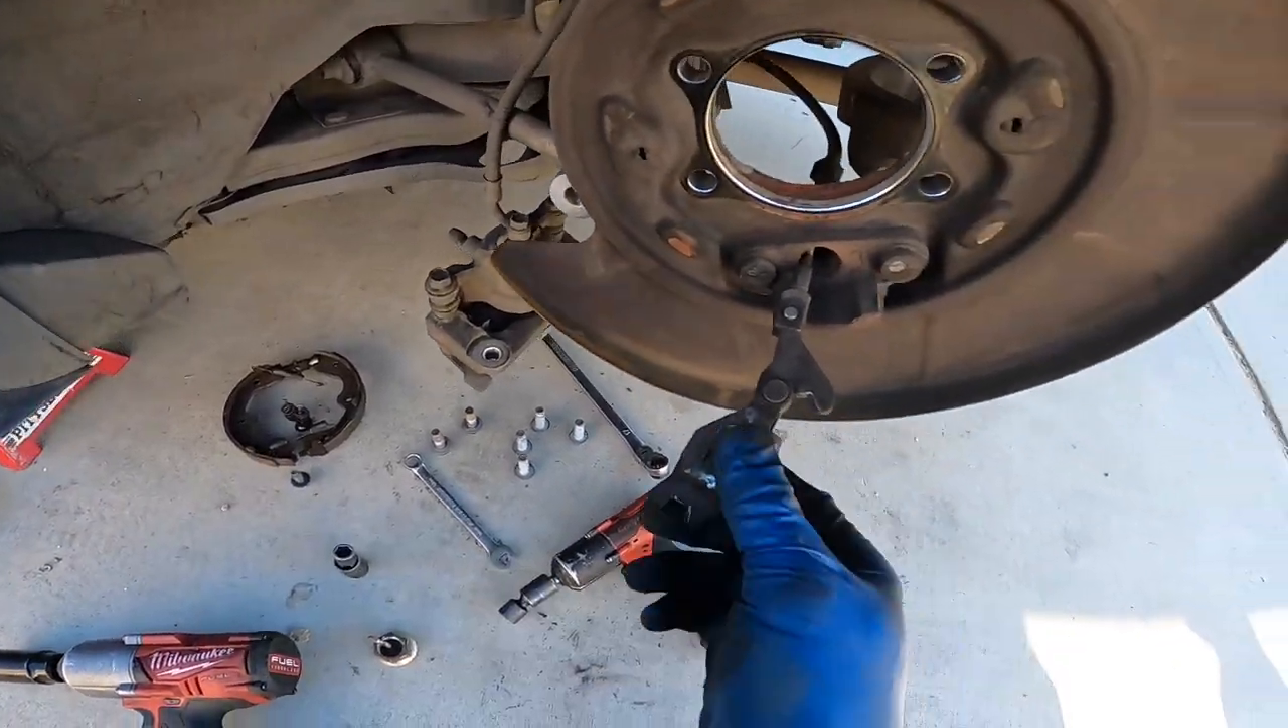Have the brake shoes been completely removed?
Yes.